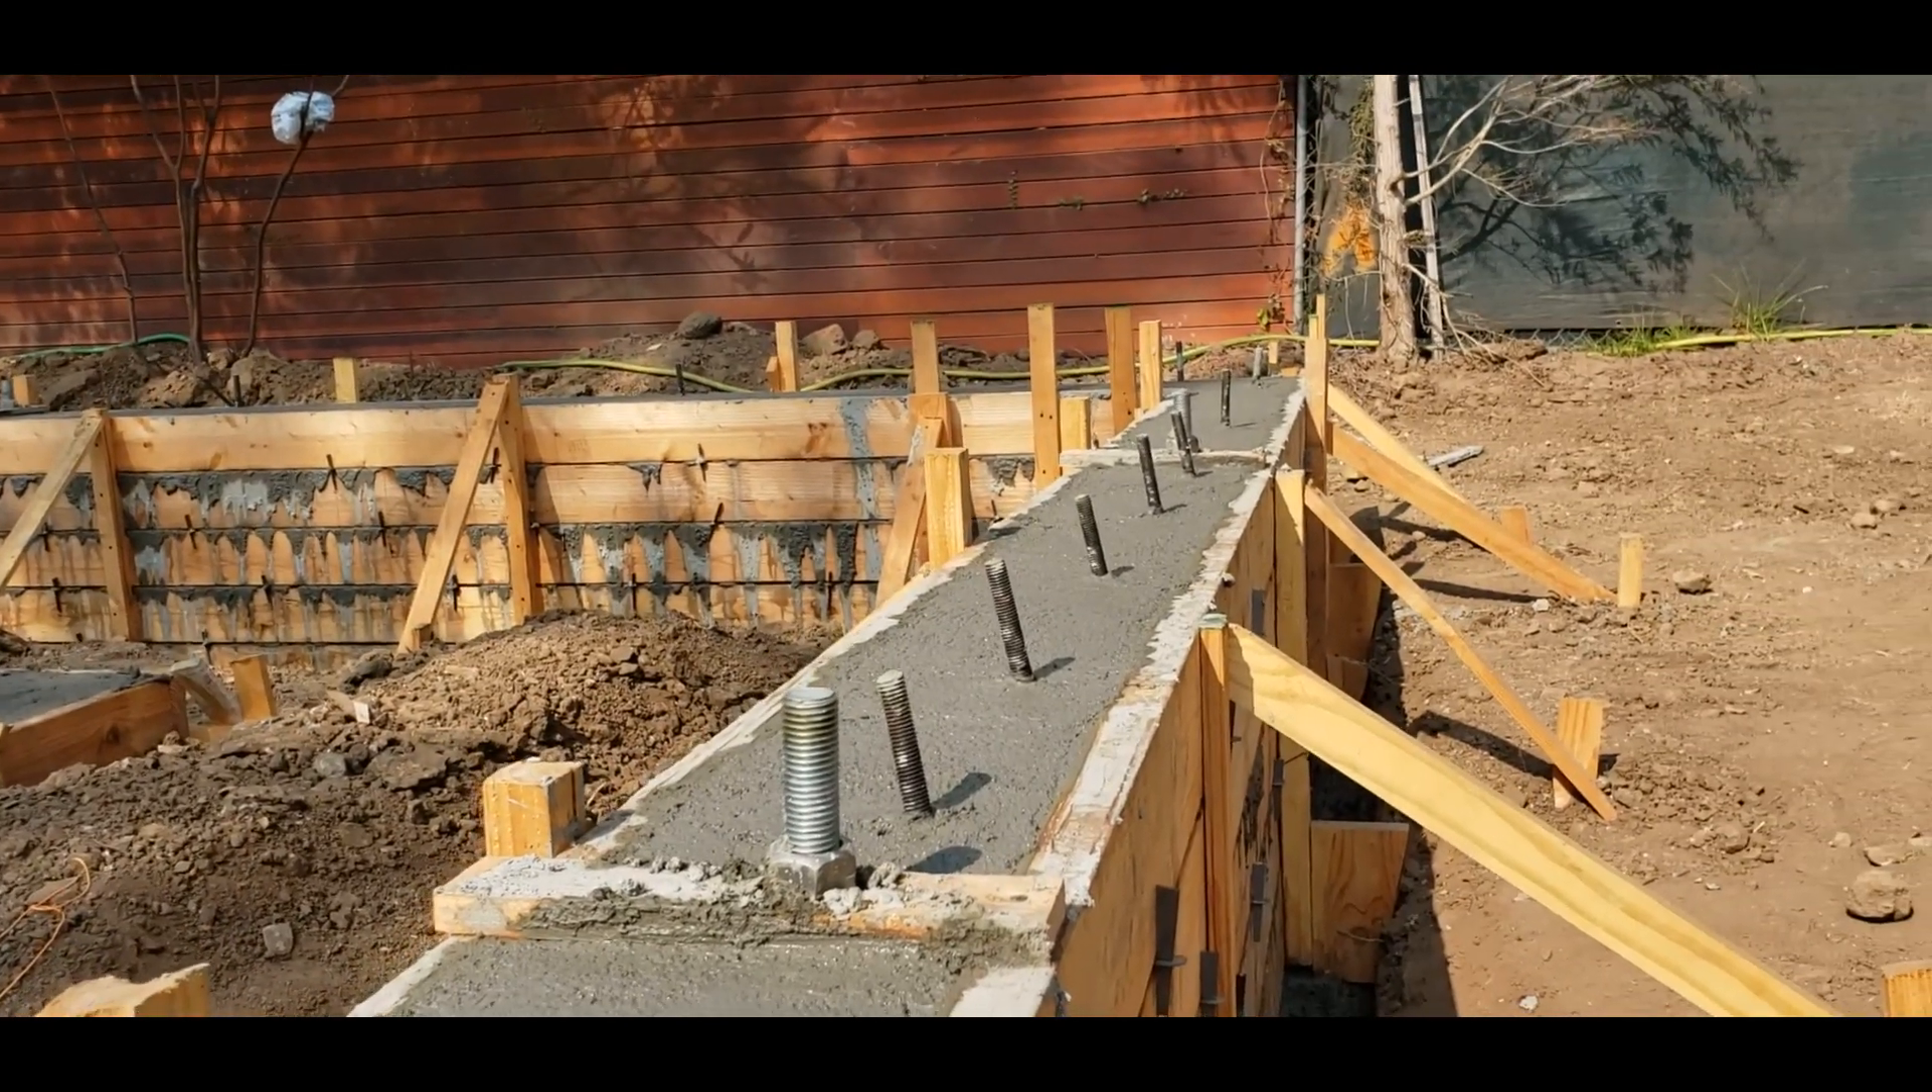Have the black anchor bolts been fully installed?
Yes.